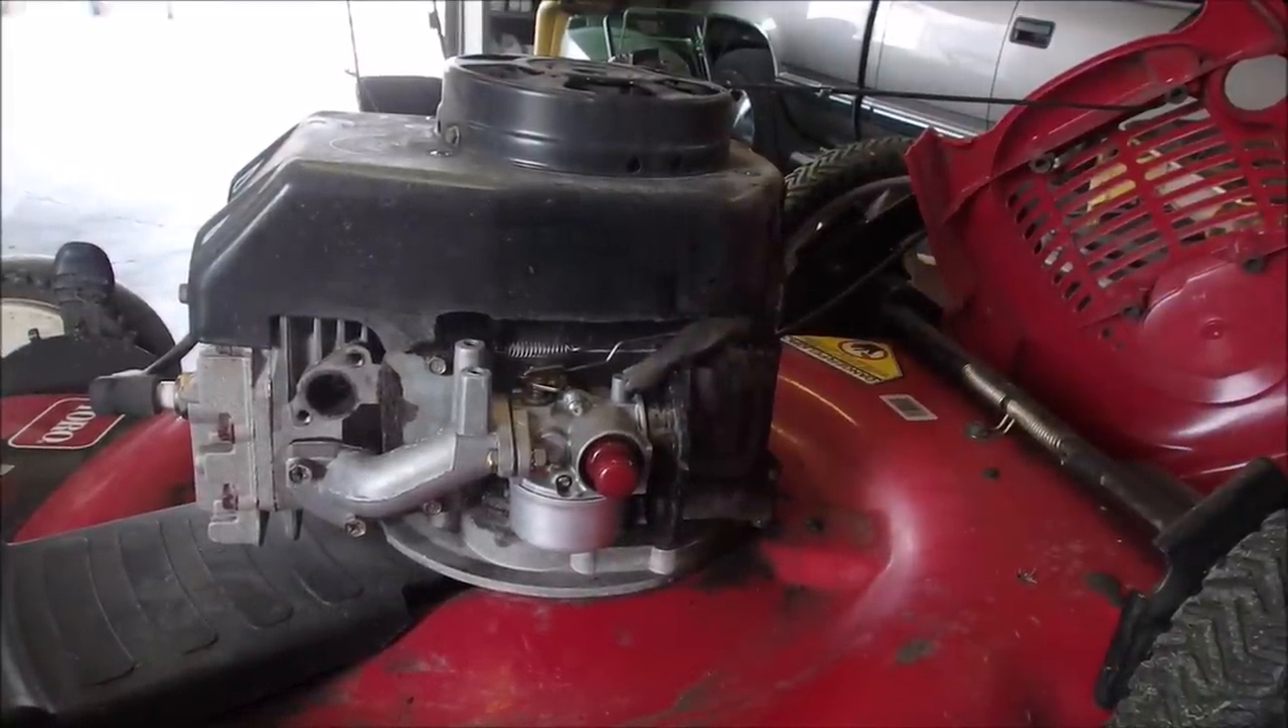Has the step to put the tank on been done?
No.